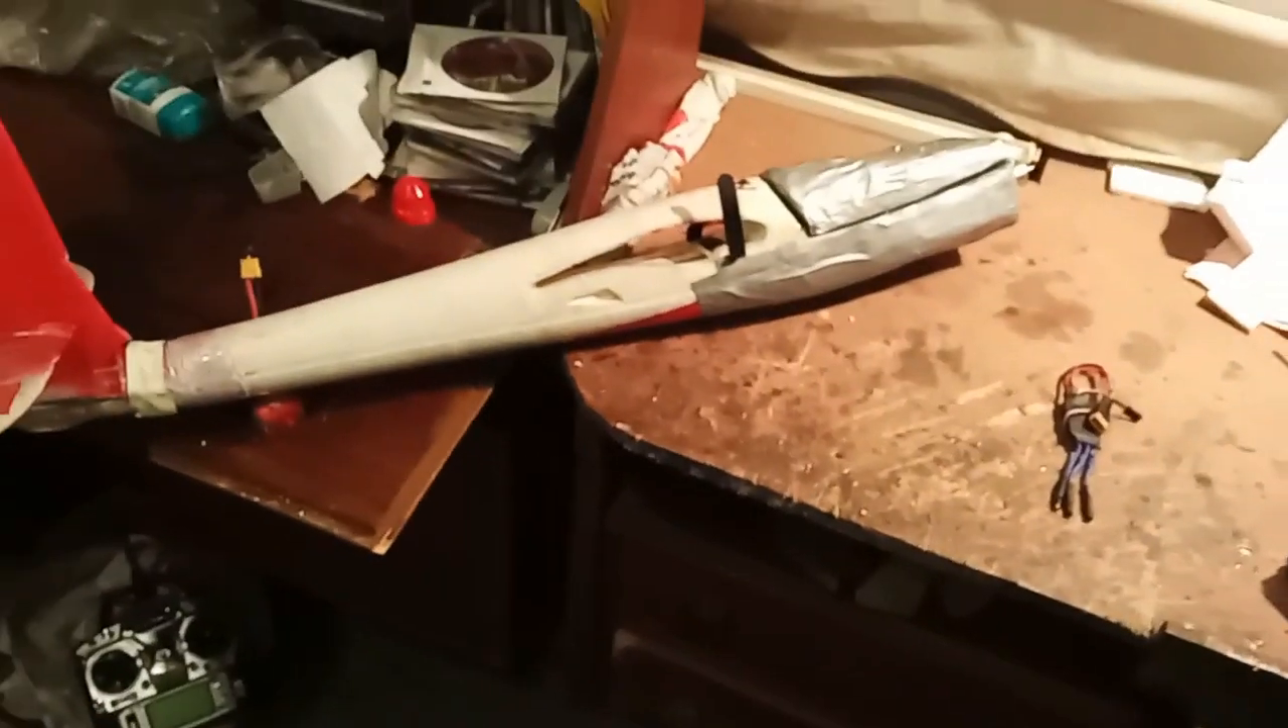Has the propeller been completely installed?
No.